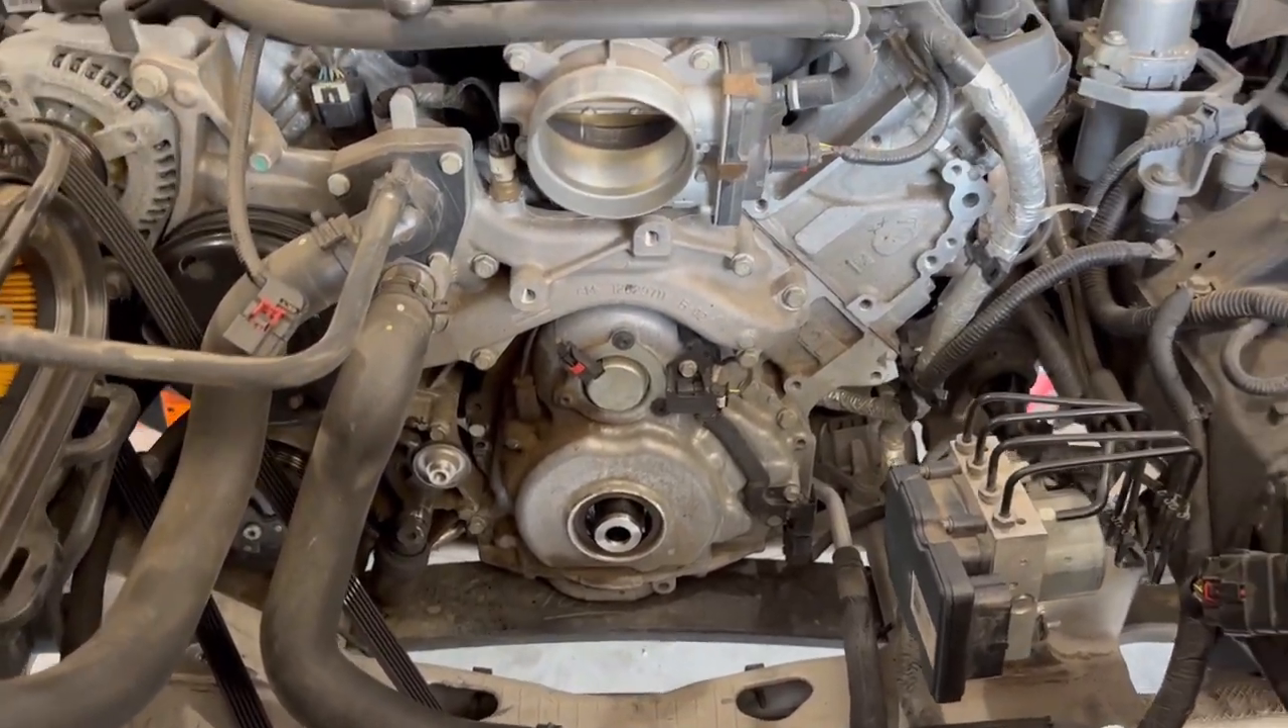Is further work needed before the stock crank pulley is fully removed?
No.